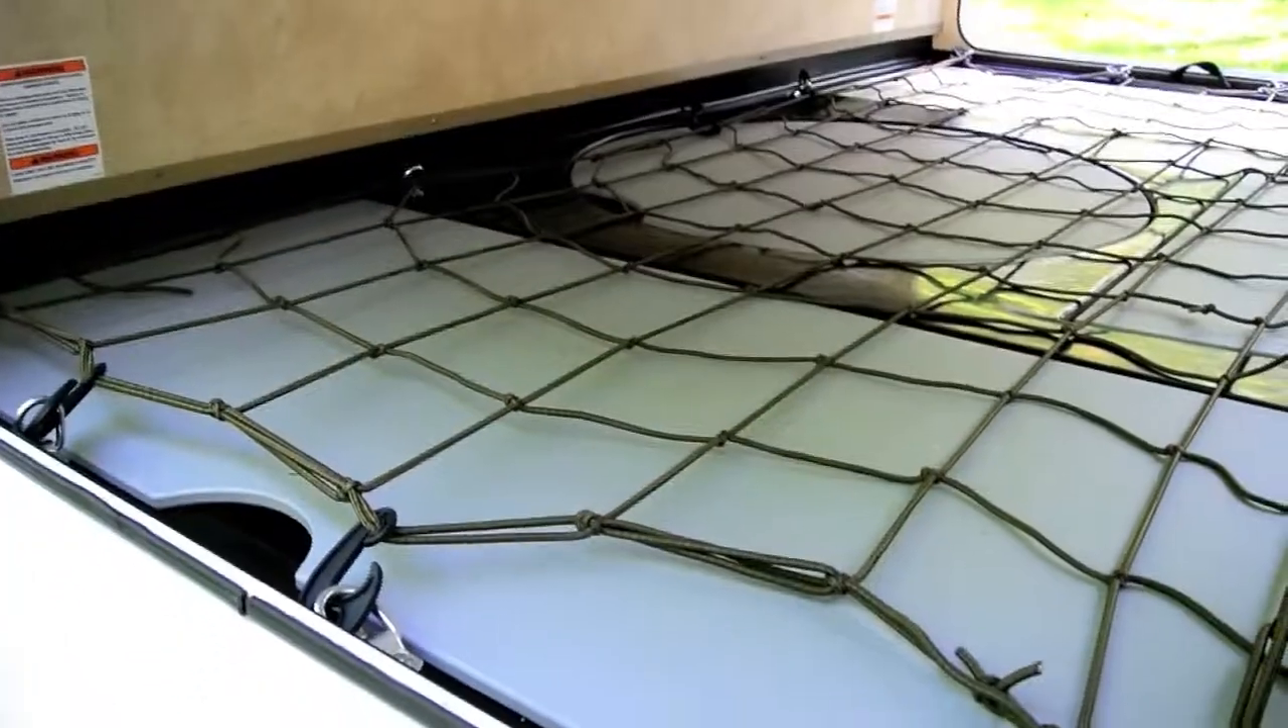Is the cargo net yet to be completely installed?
No.